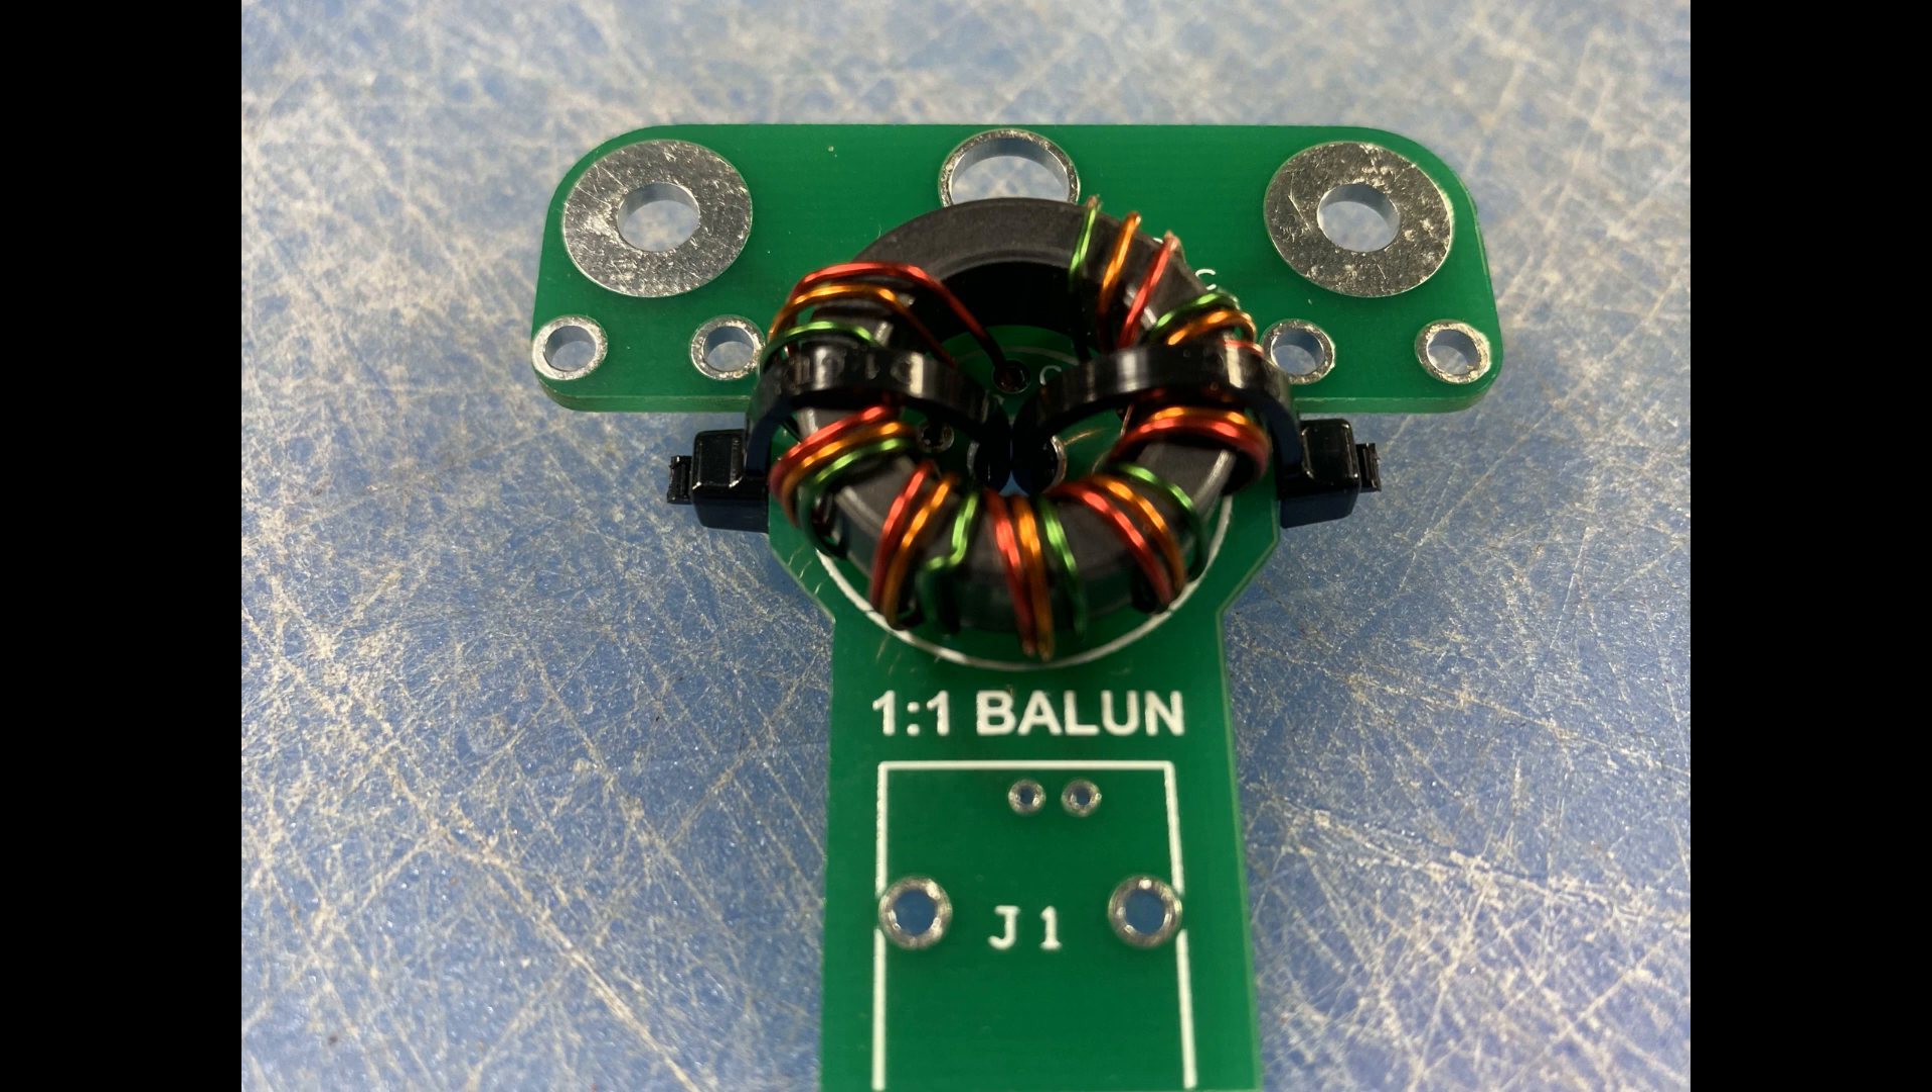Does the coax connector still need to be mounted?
Yes.